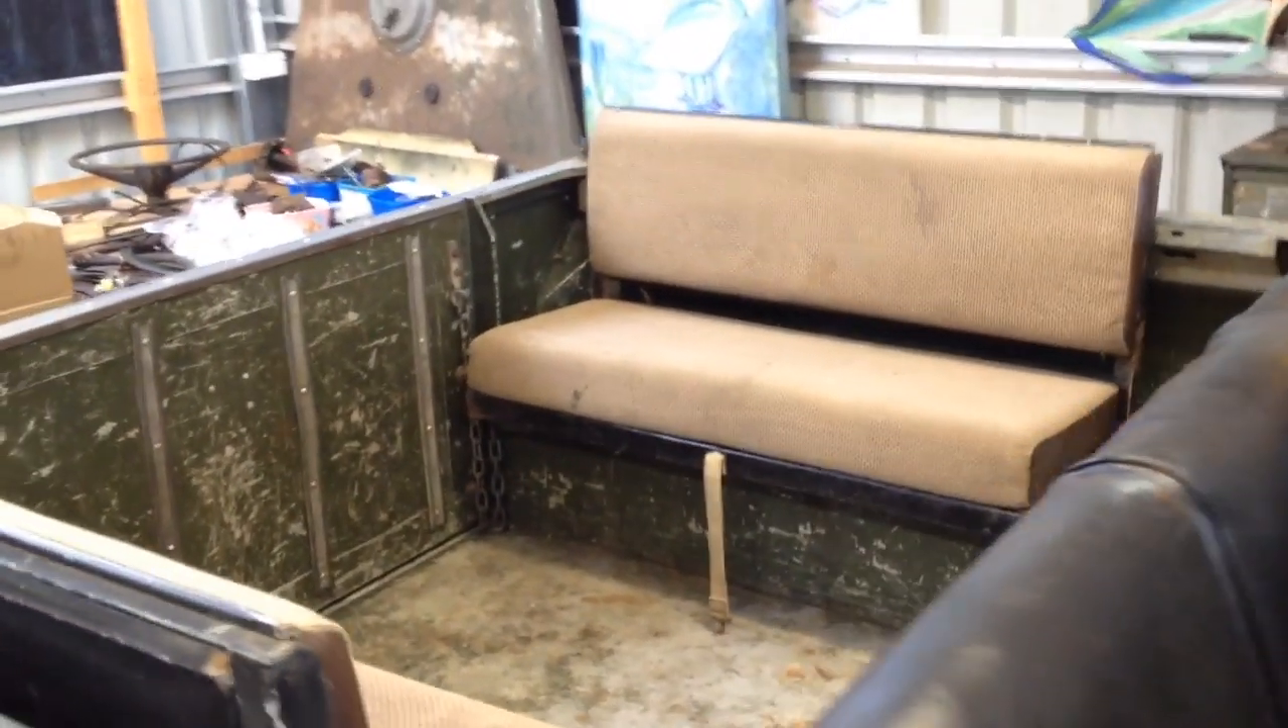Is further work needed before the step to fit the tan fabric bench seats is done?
No.